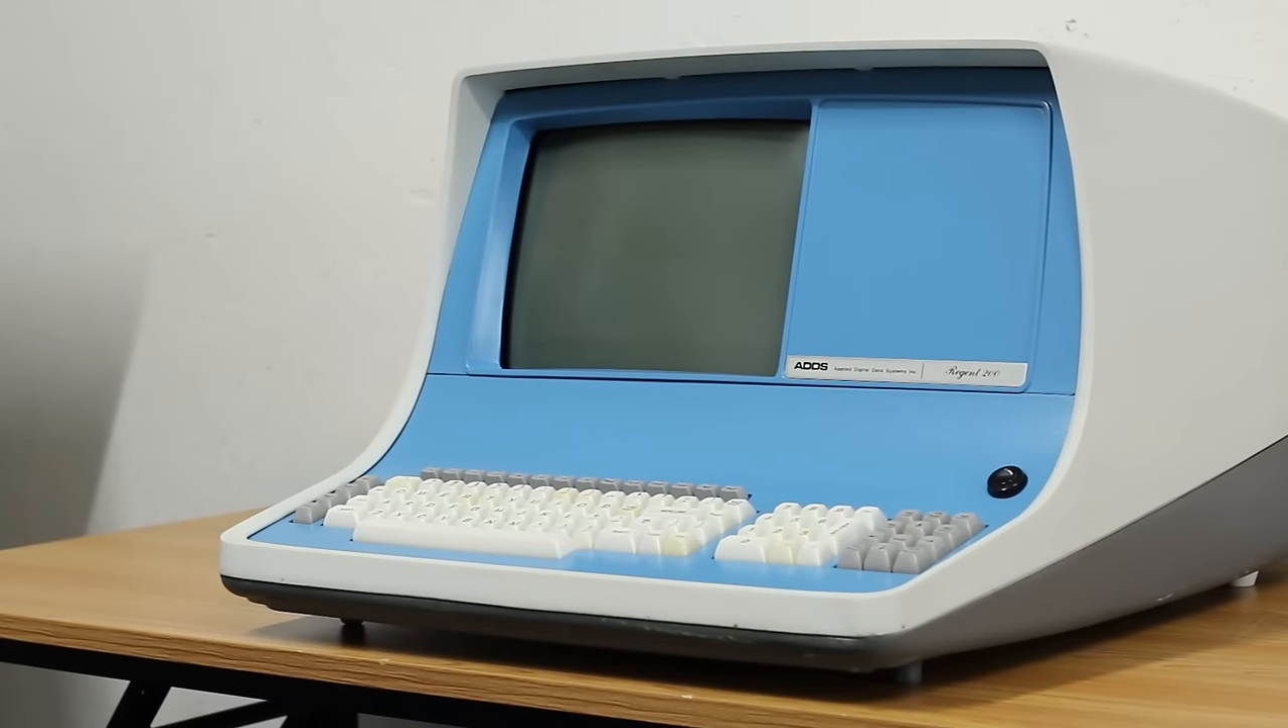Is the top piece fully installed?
Yes.